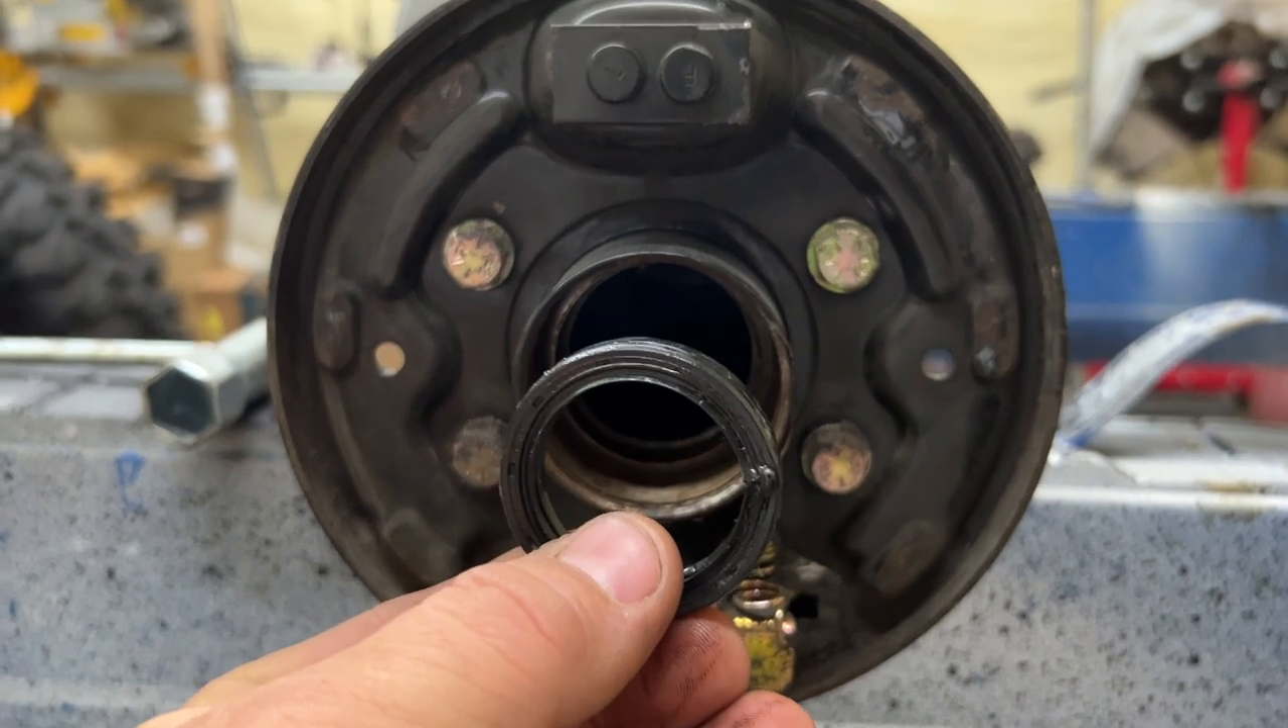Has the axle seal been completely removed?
Yes.